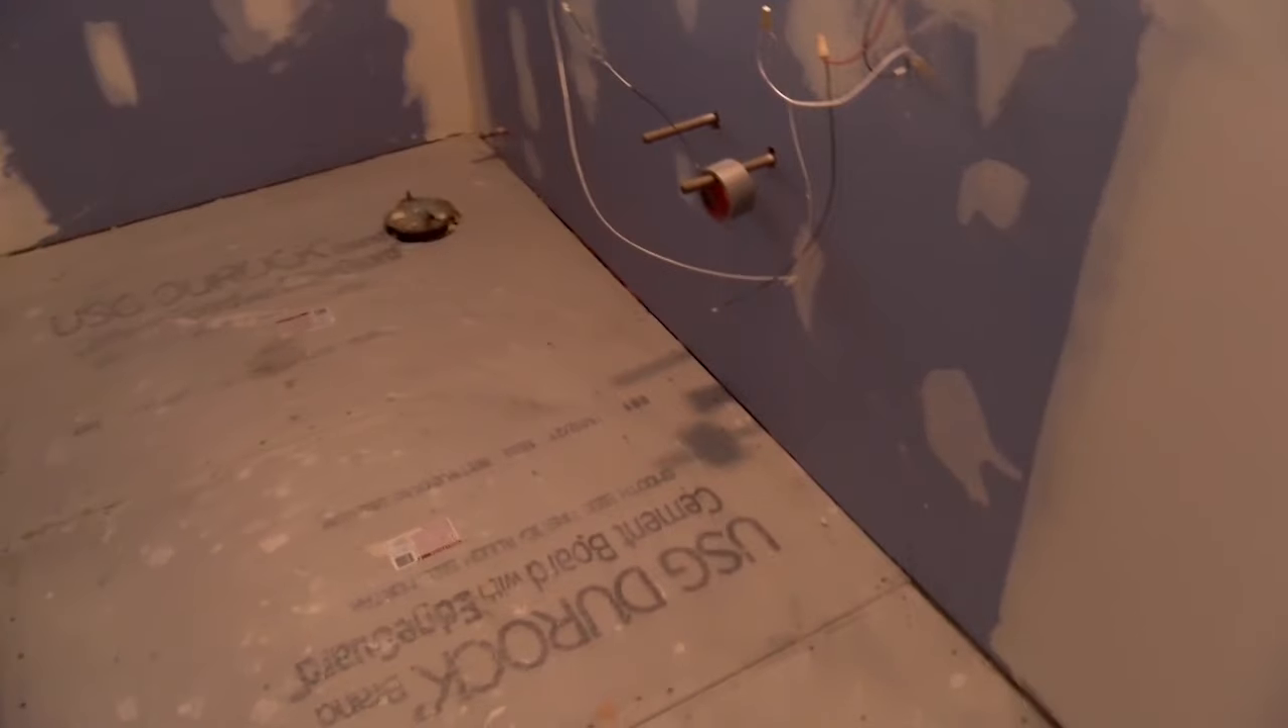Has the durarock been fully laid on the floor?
Yes.